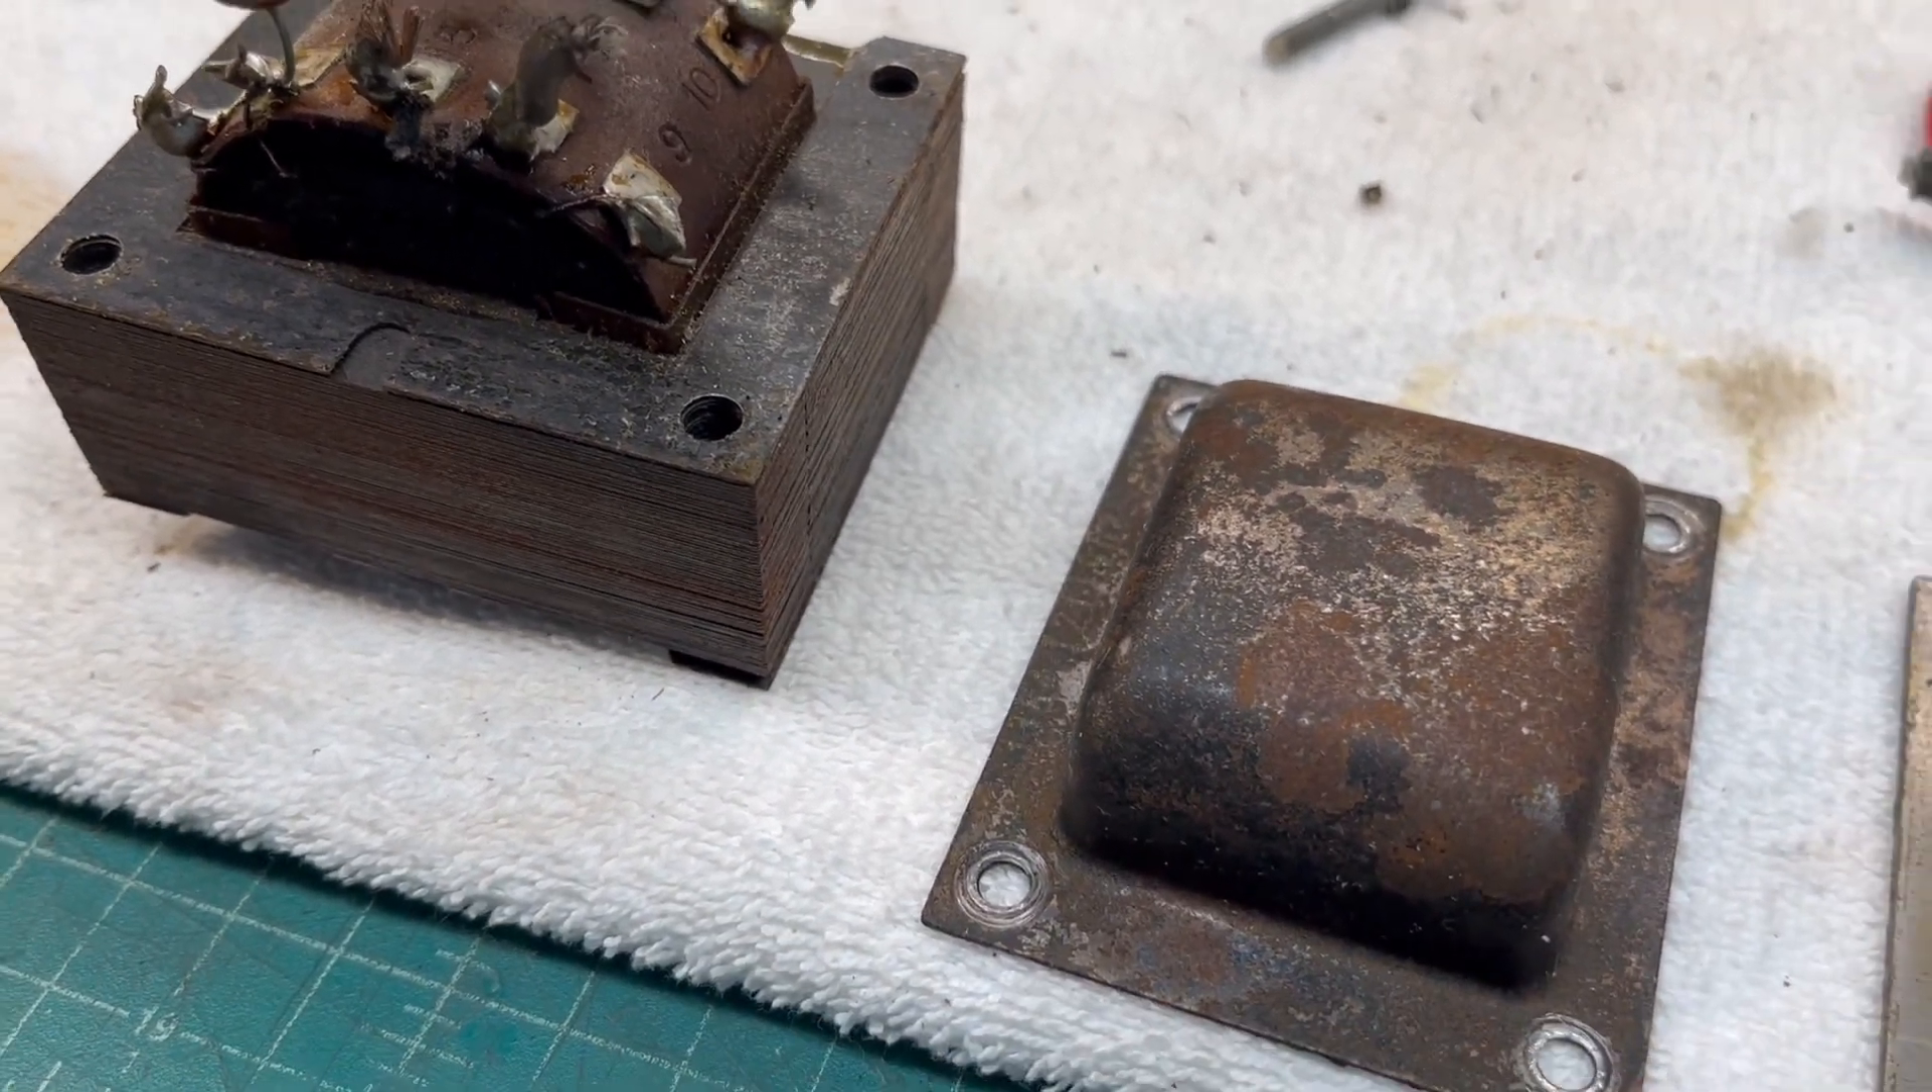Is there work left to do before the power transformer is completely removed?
No.